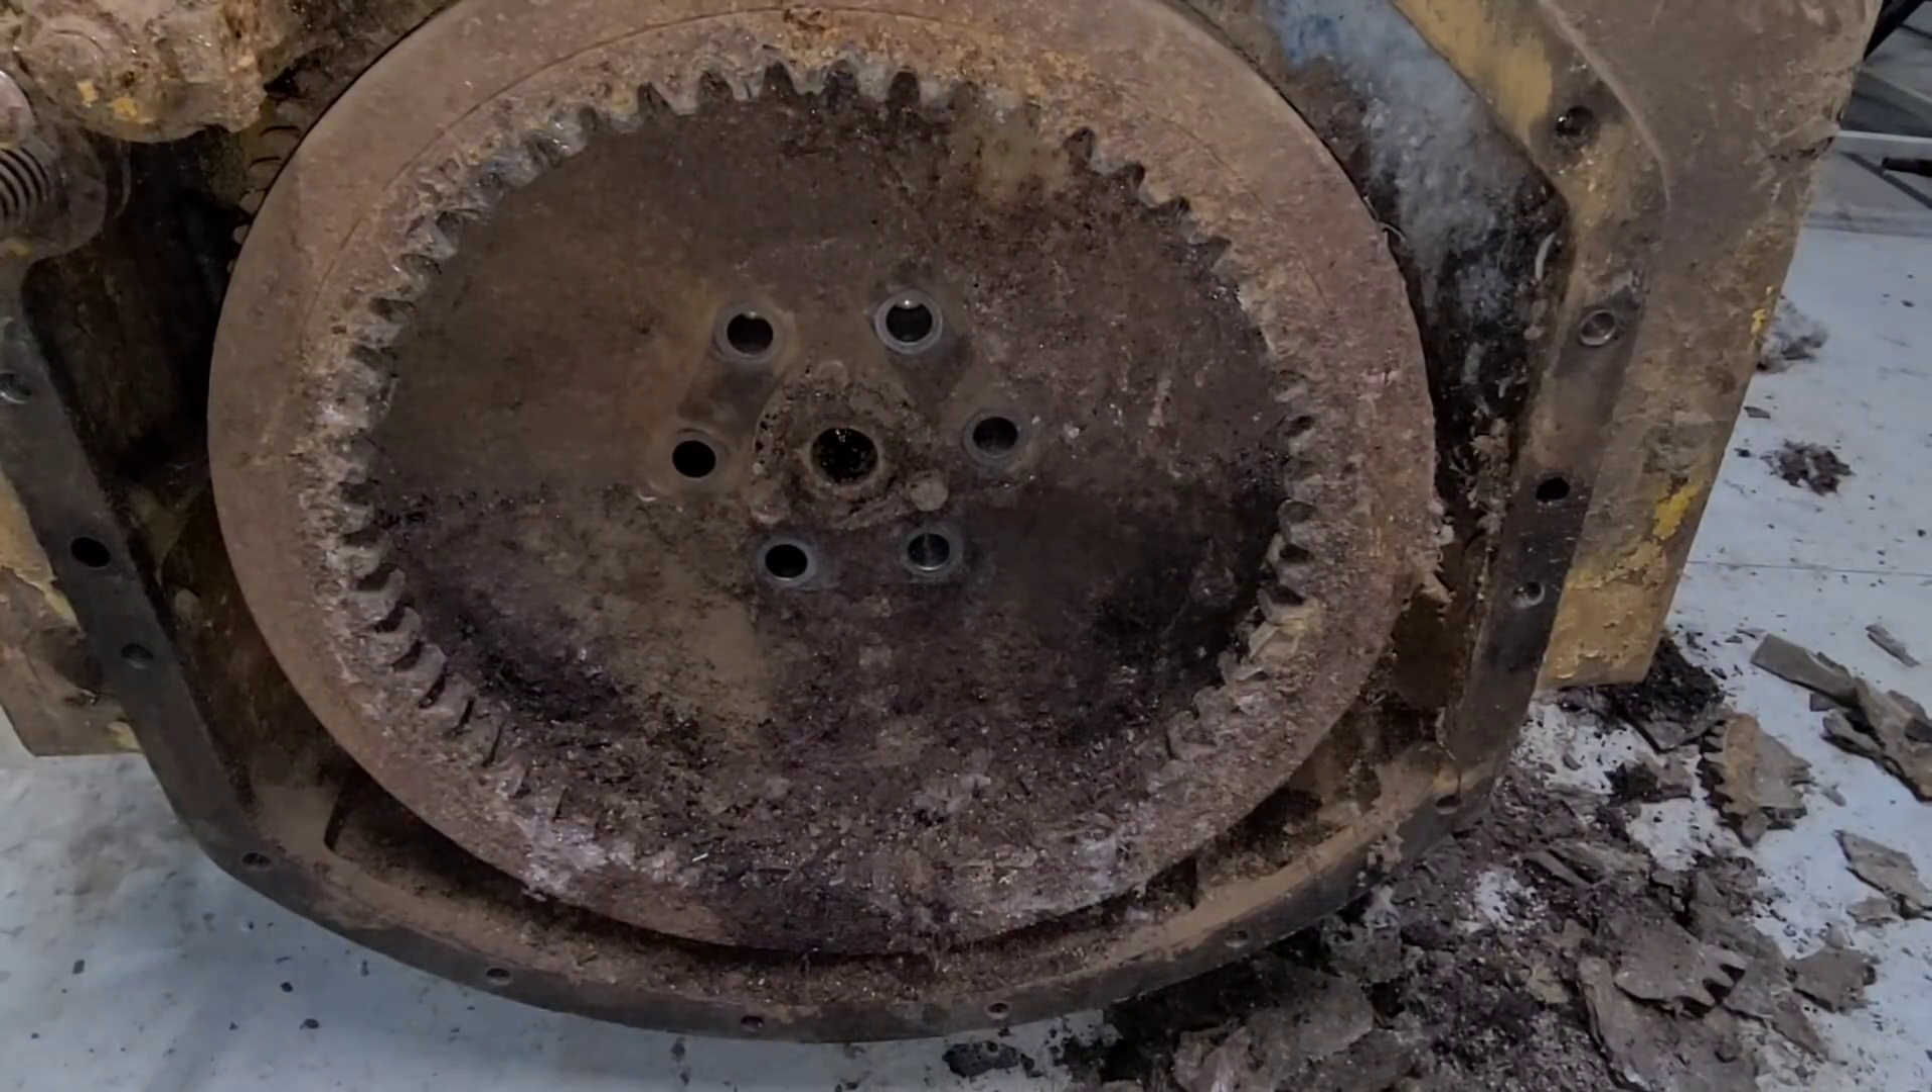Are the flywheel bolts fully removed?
Yes.